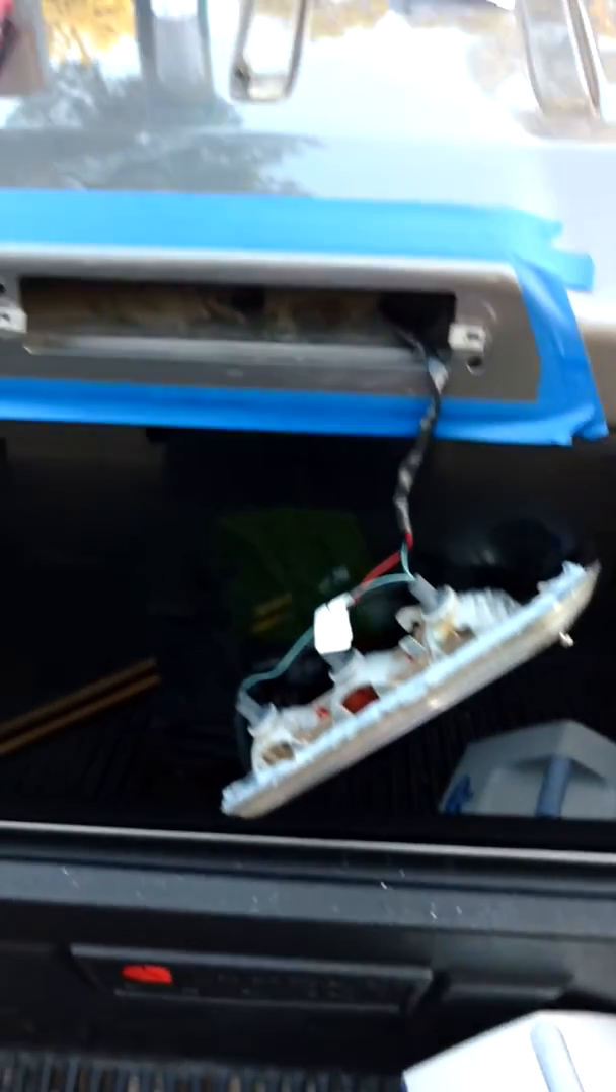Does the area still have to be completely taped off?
No.